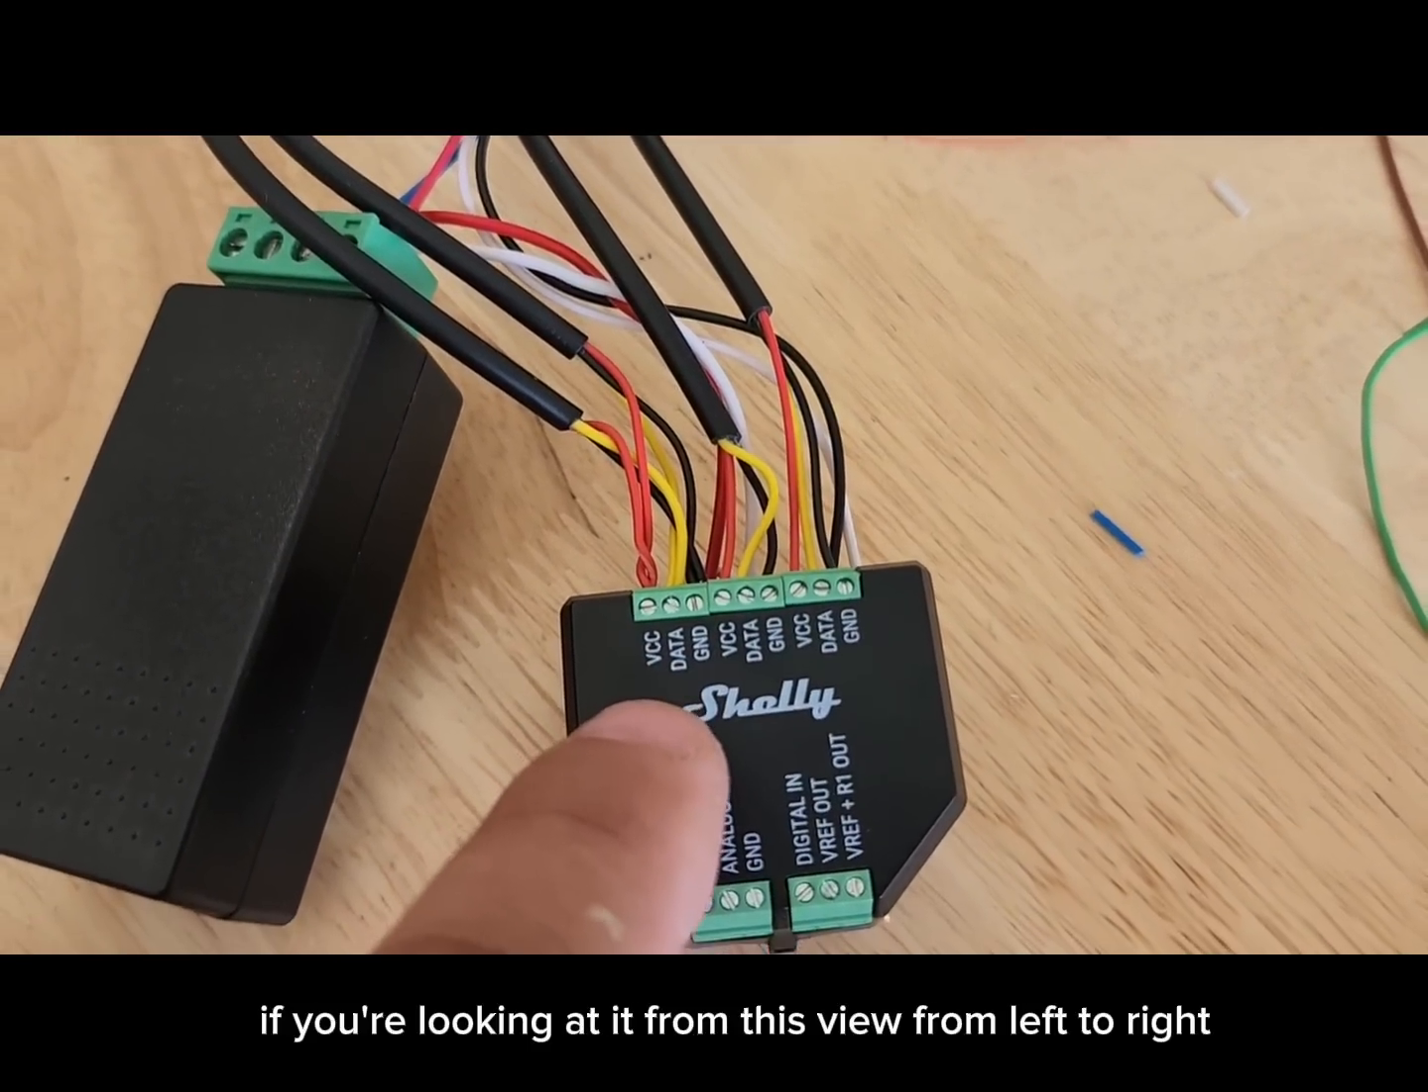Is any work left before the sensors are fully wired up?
No.